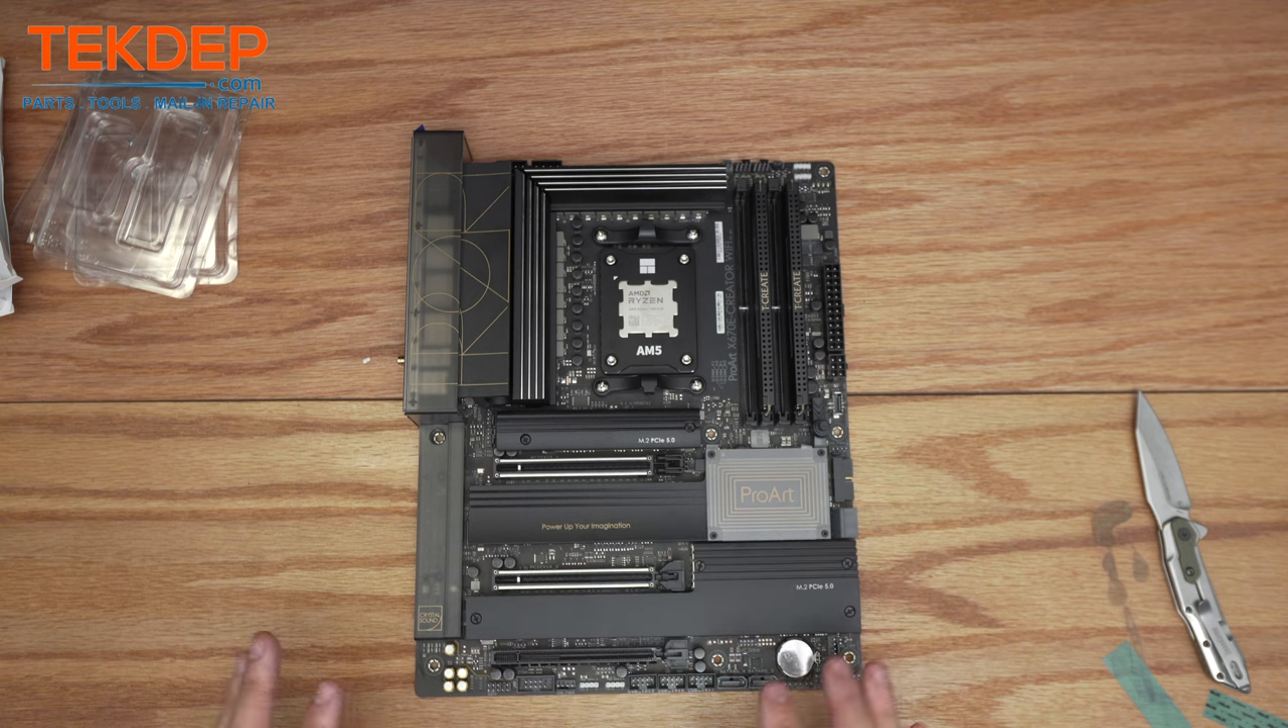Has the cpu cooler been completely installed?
No.